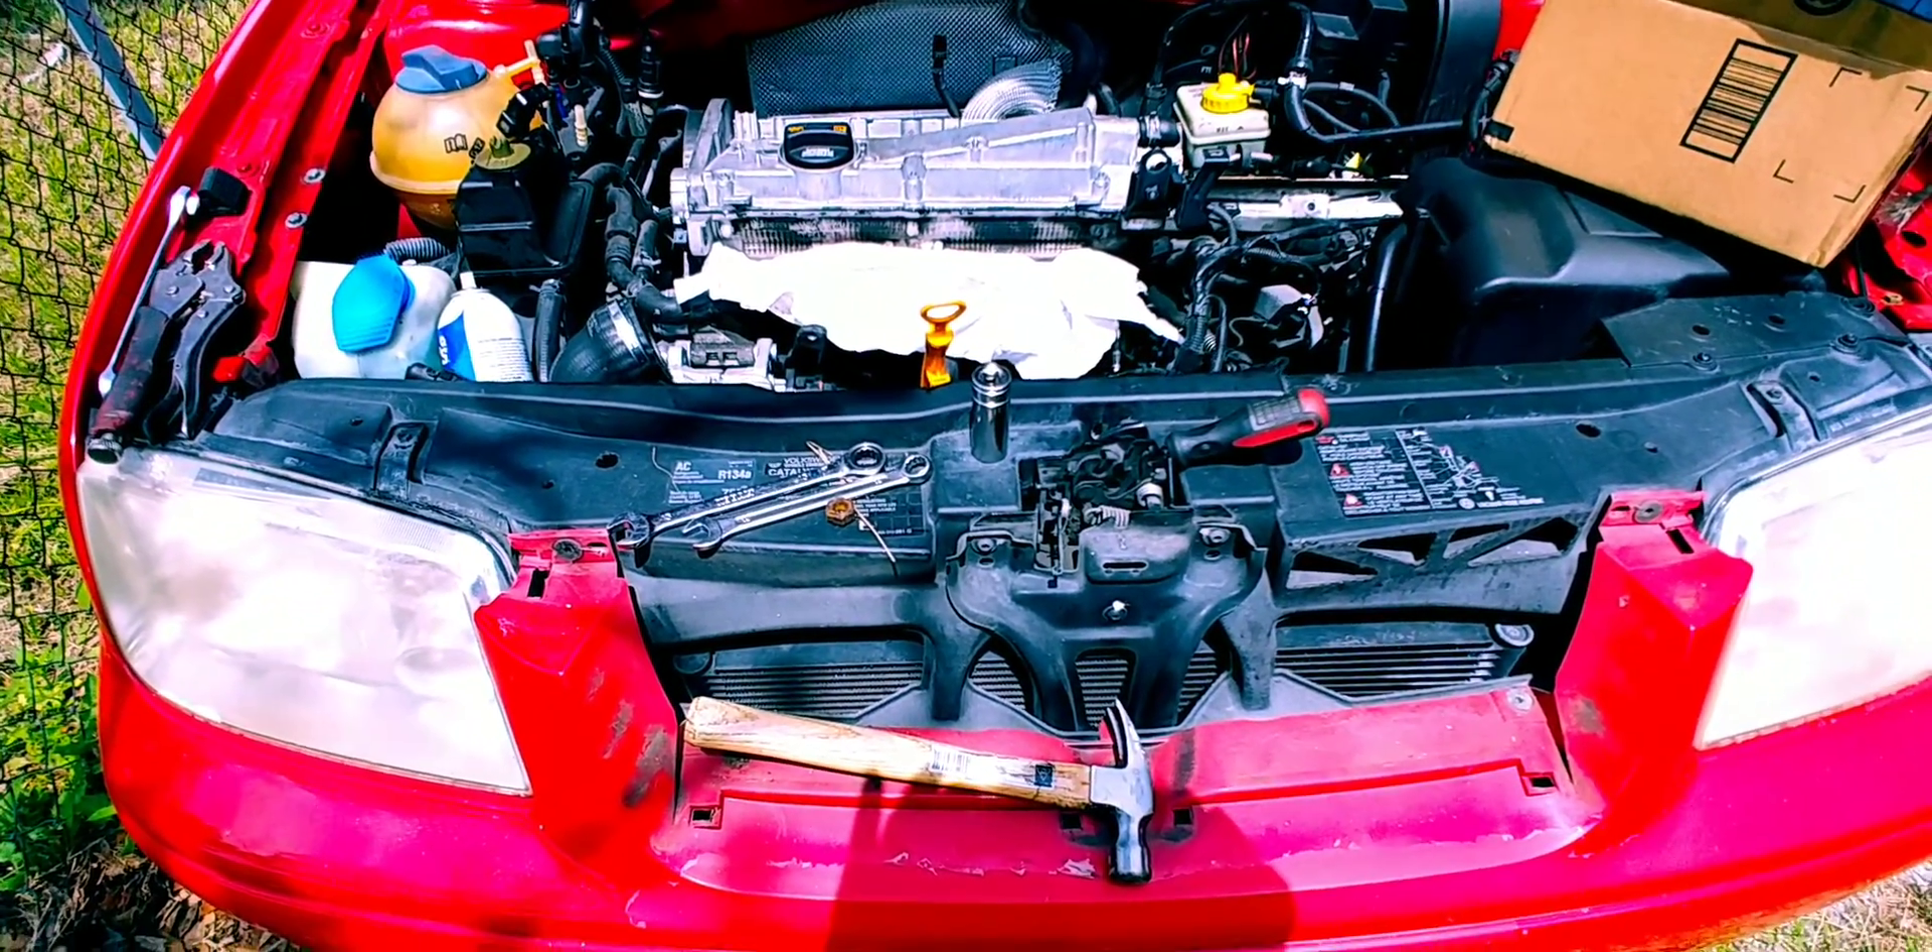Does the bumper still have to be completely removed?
Yes.